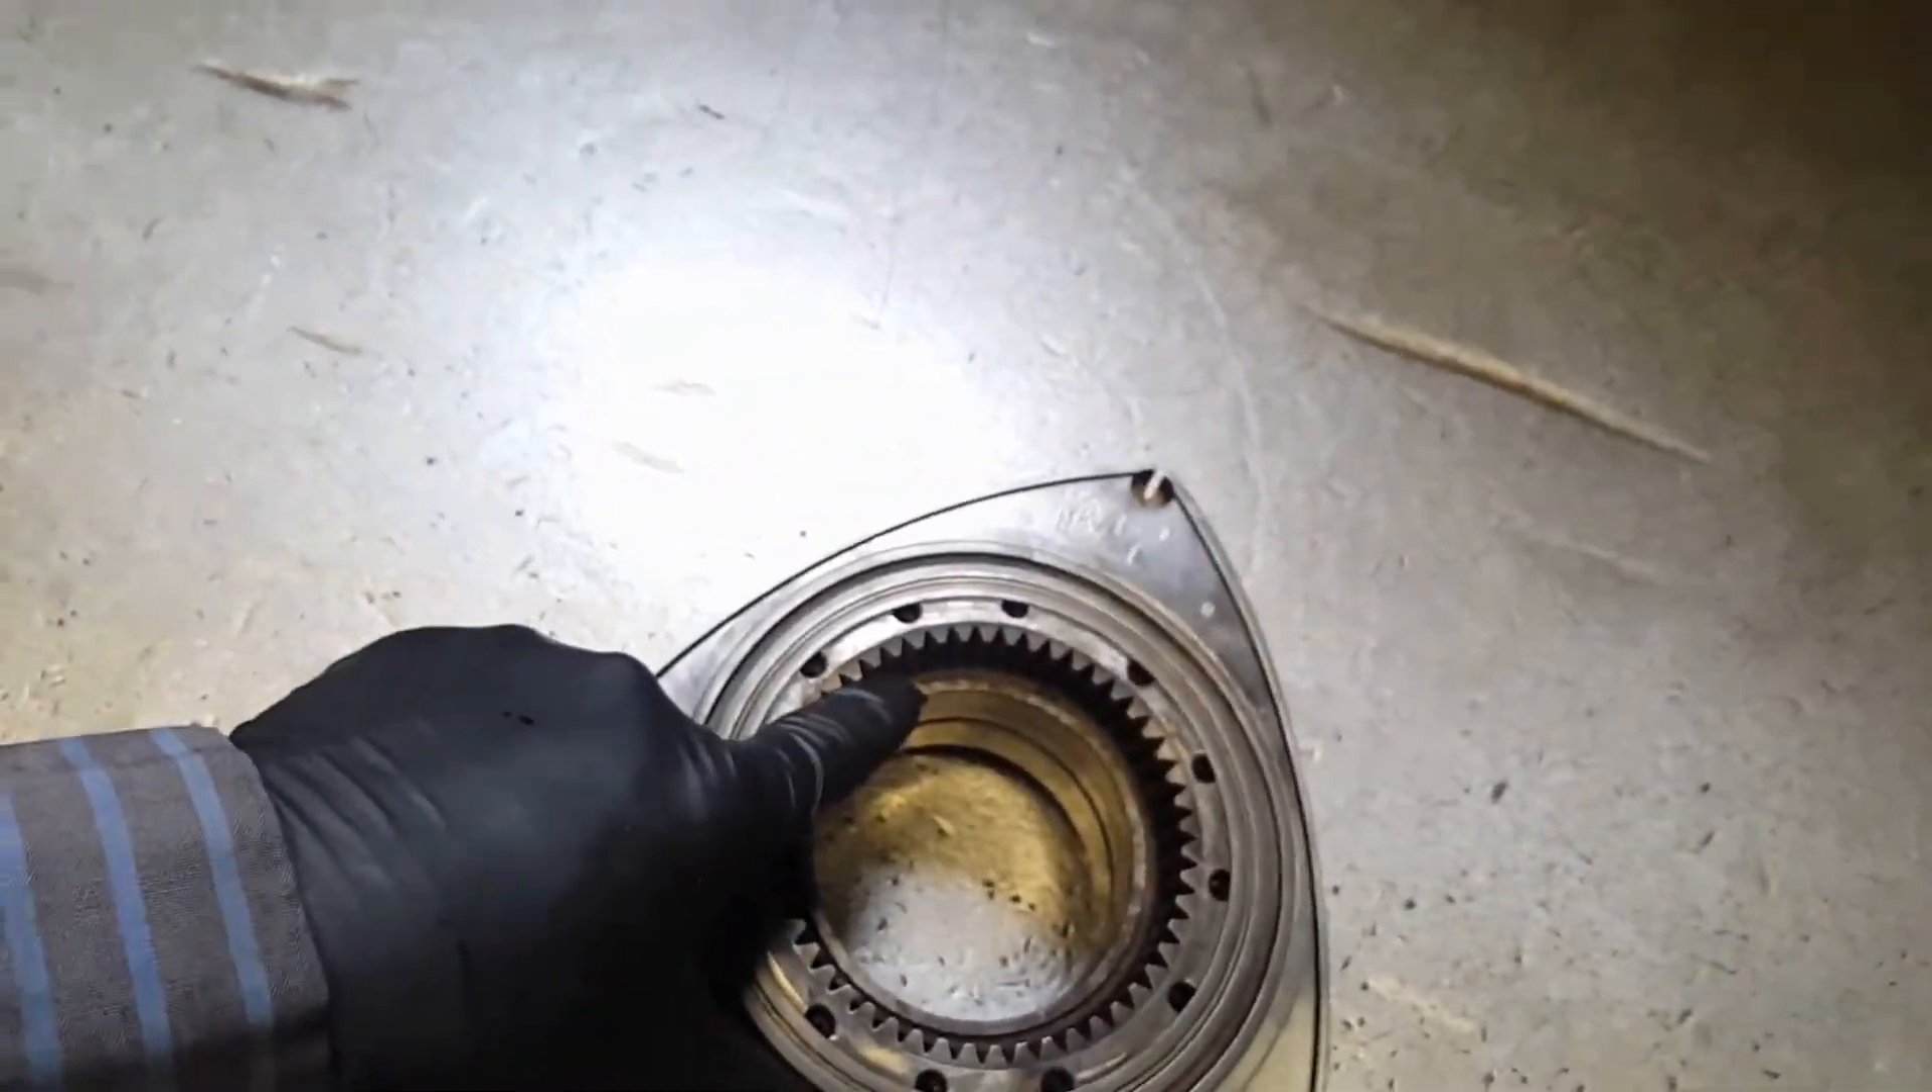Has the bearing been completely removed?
No.